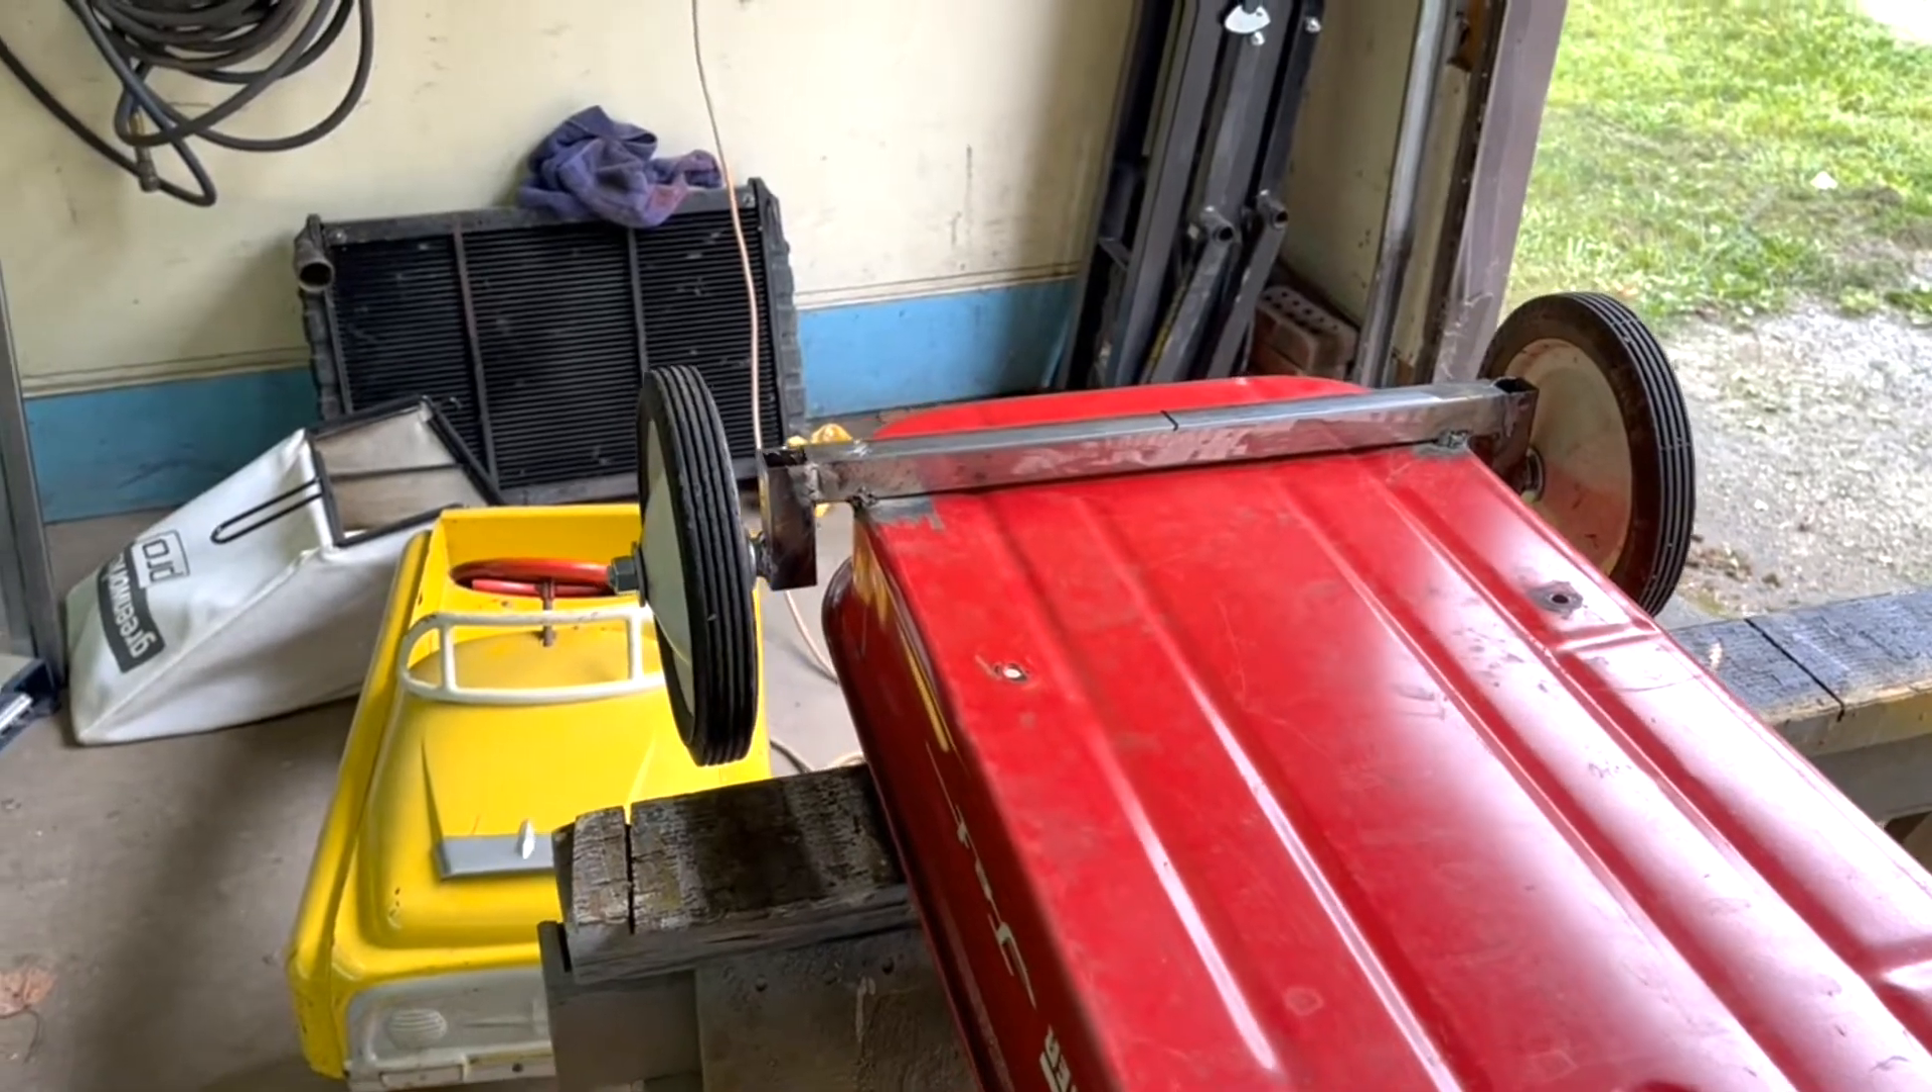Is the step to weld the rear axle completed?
Yes.